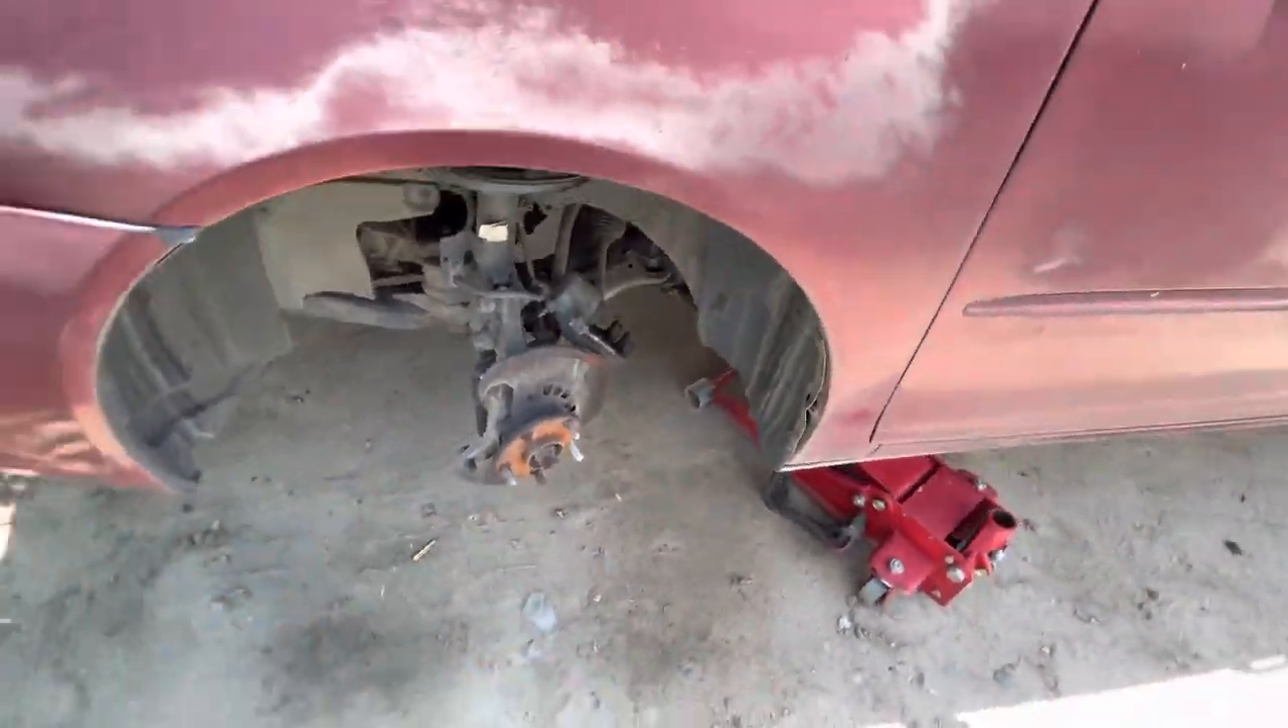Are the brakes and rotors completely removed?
Yes.